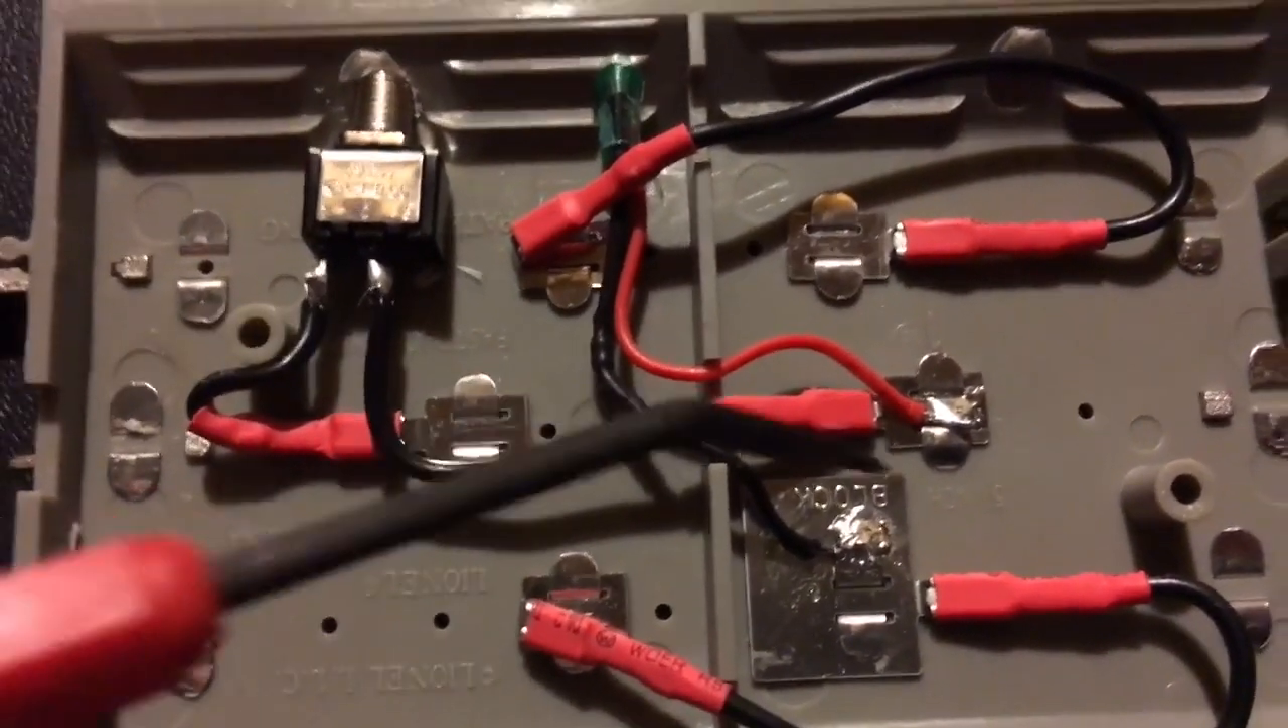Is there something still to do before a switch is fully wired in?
No.